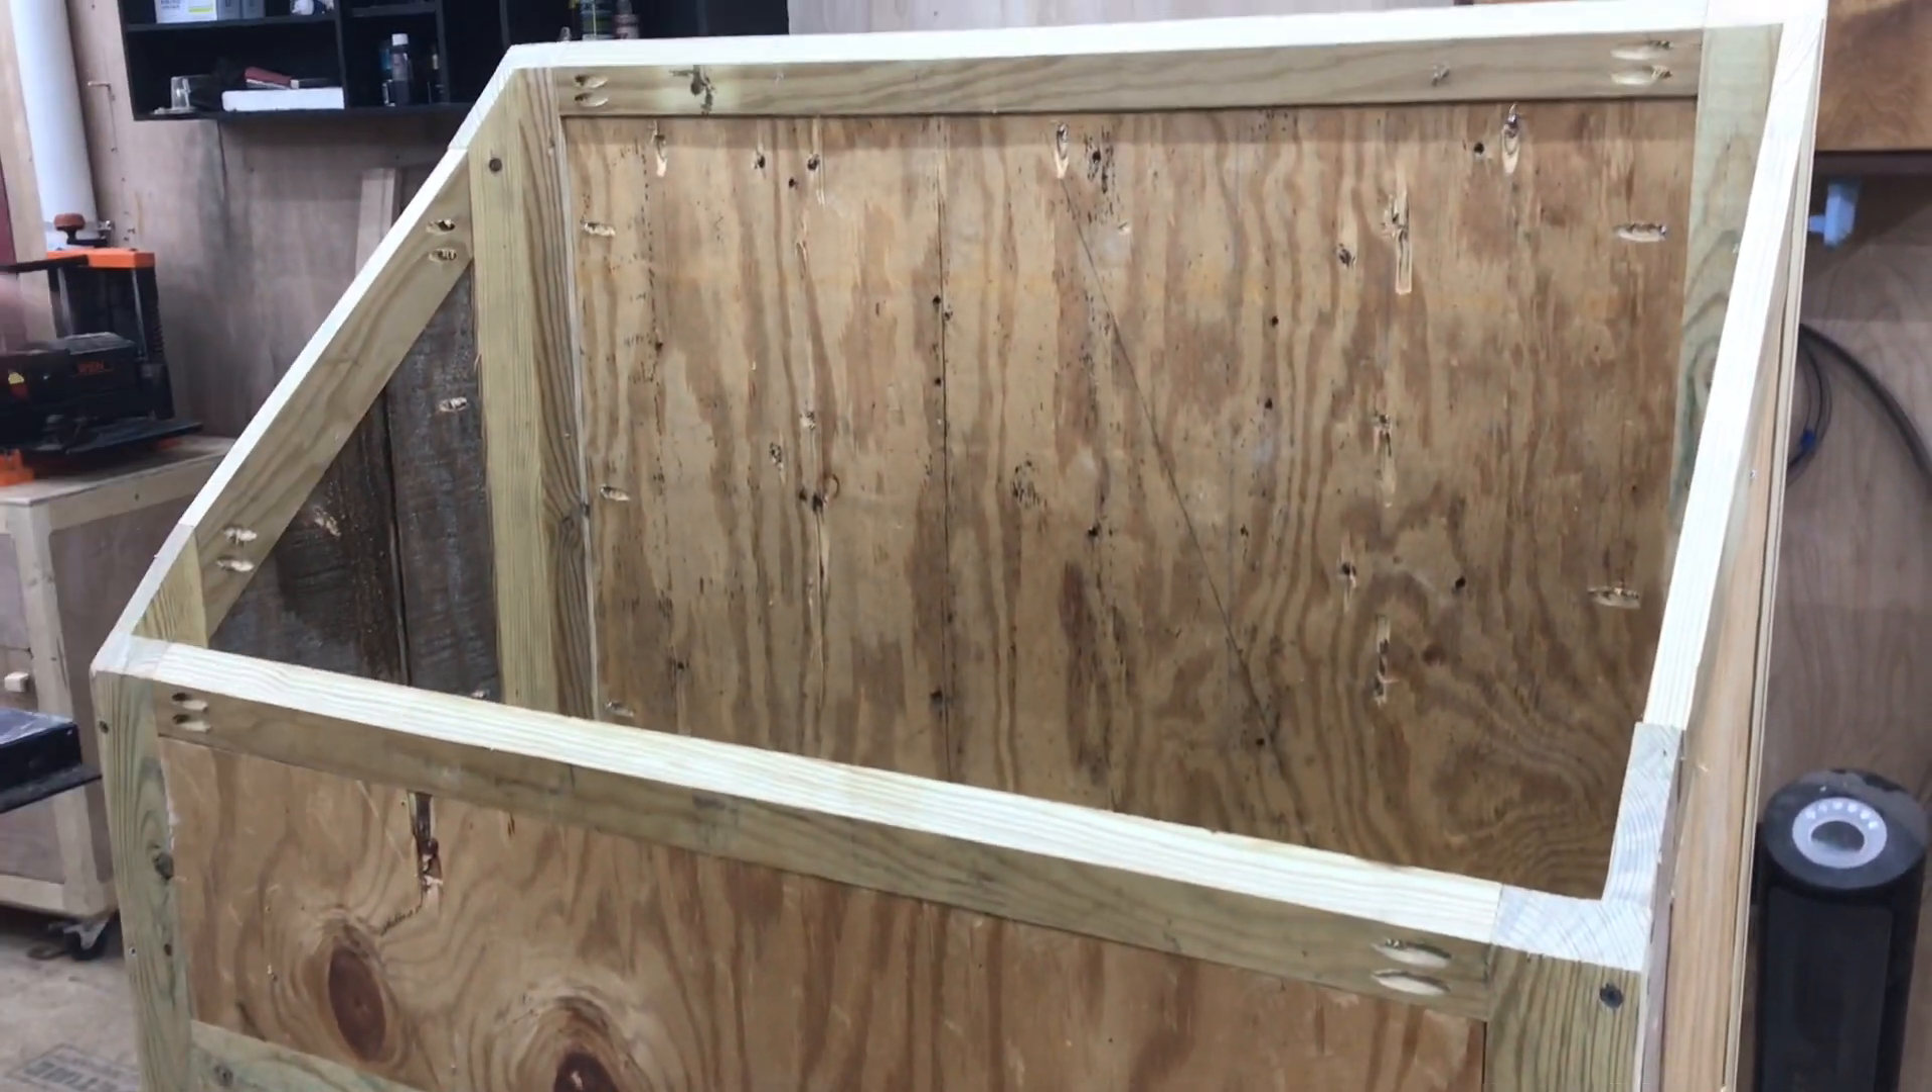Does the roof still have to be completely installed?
Yes.